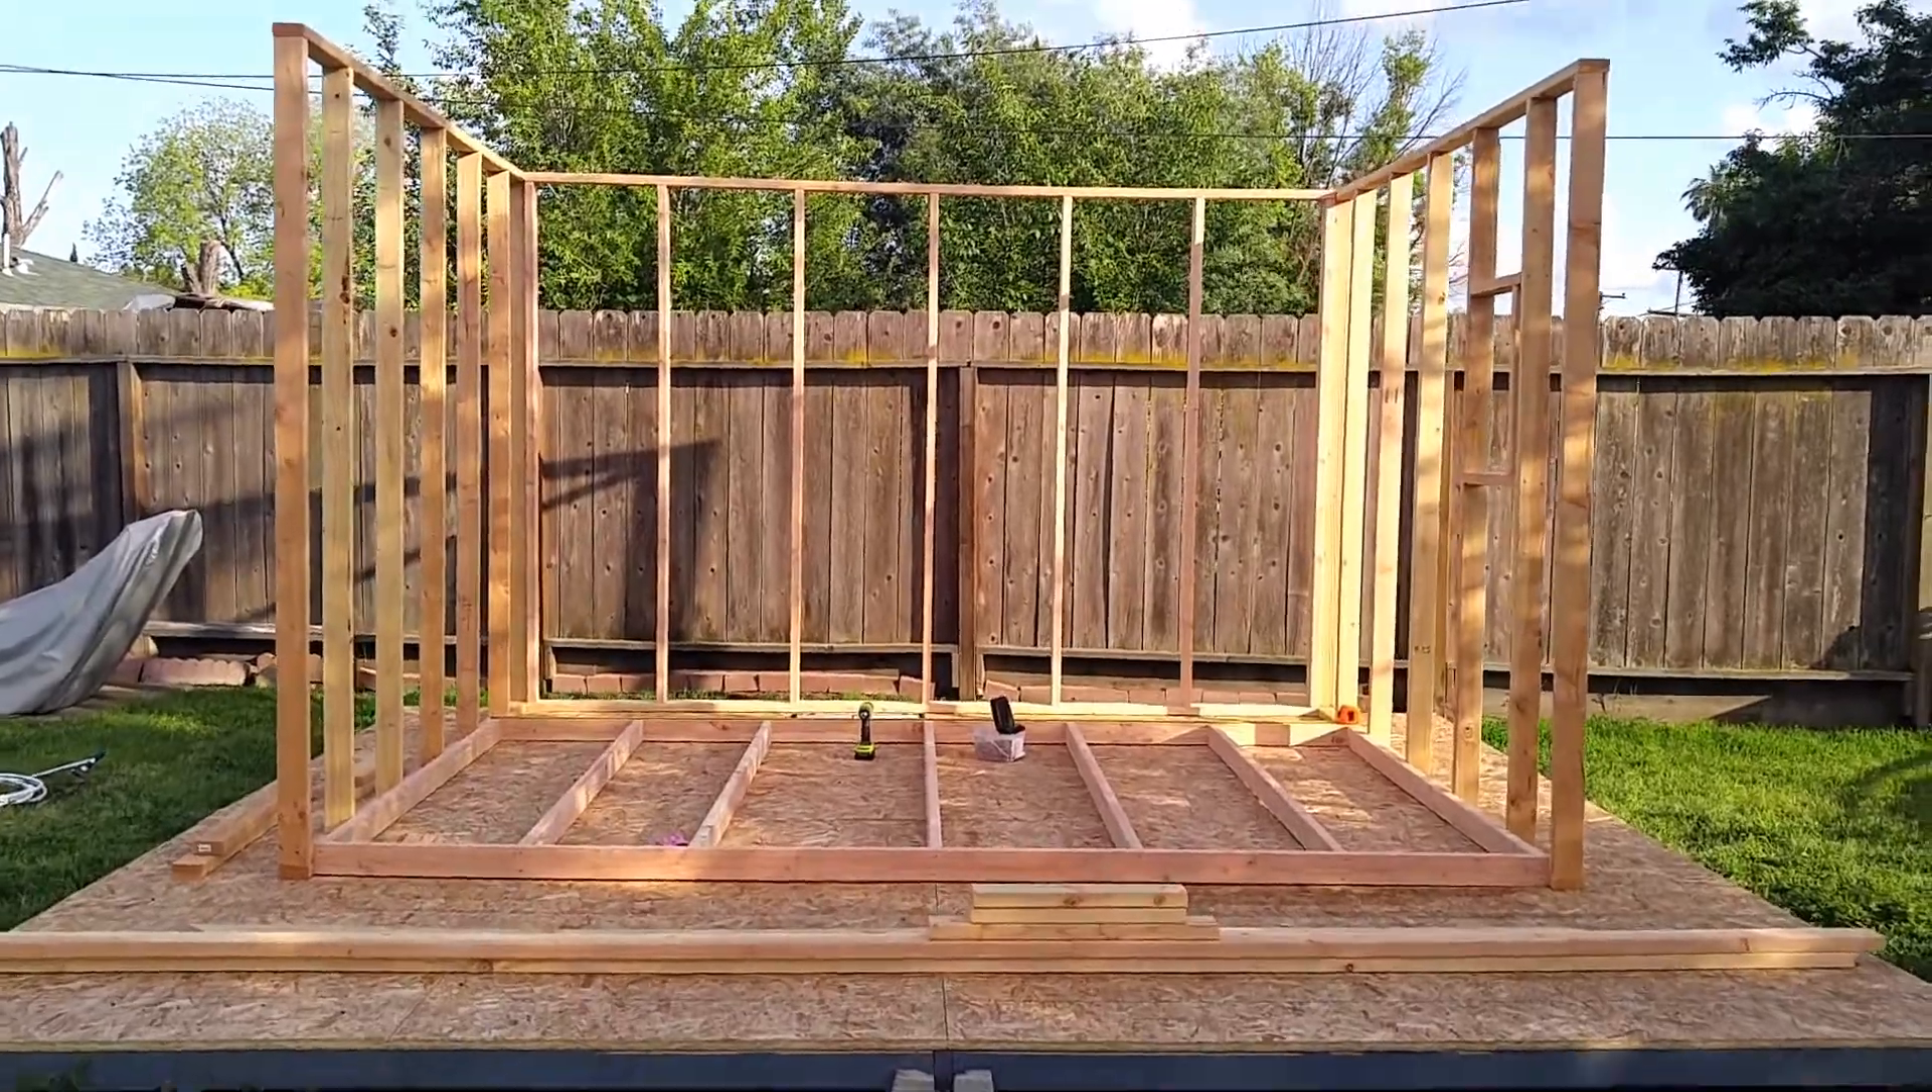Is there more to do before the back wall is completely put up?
No.